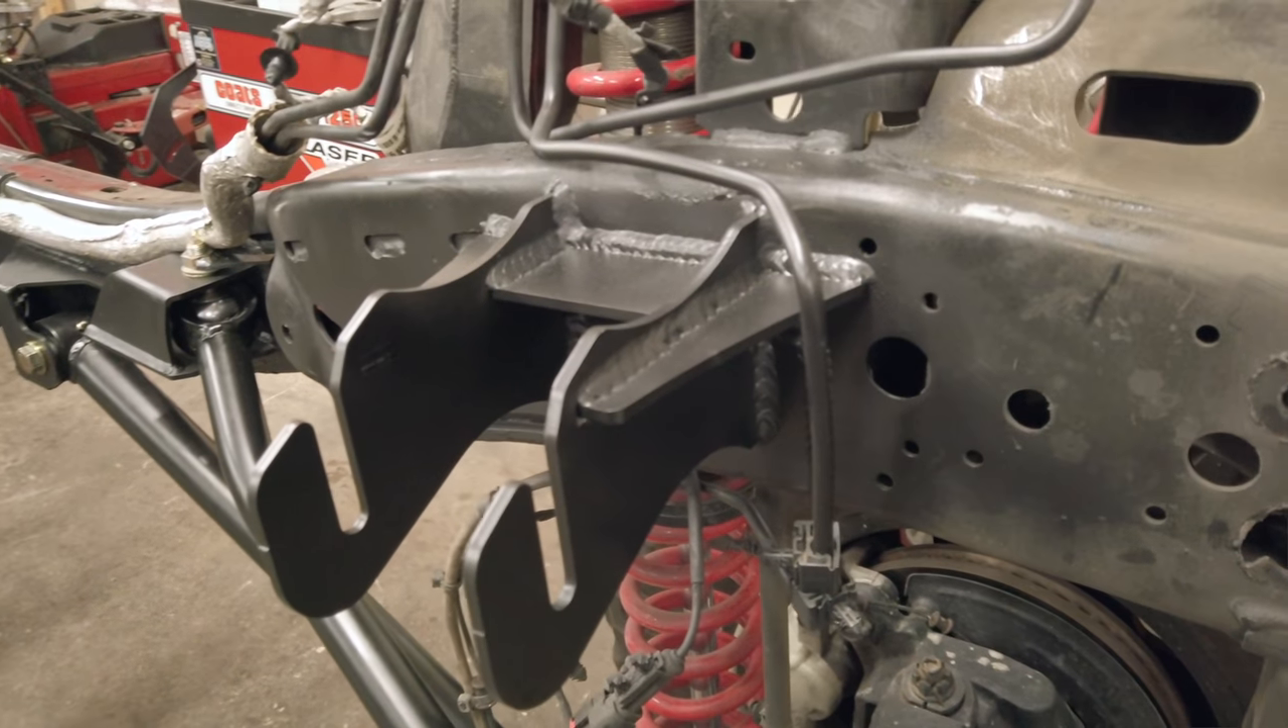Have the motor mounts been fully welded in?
Yes.